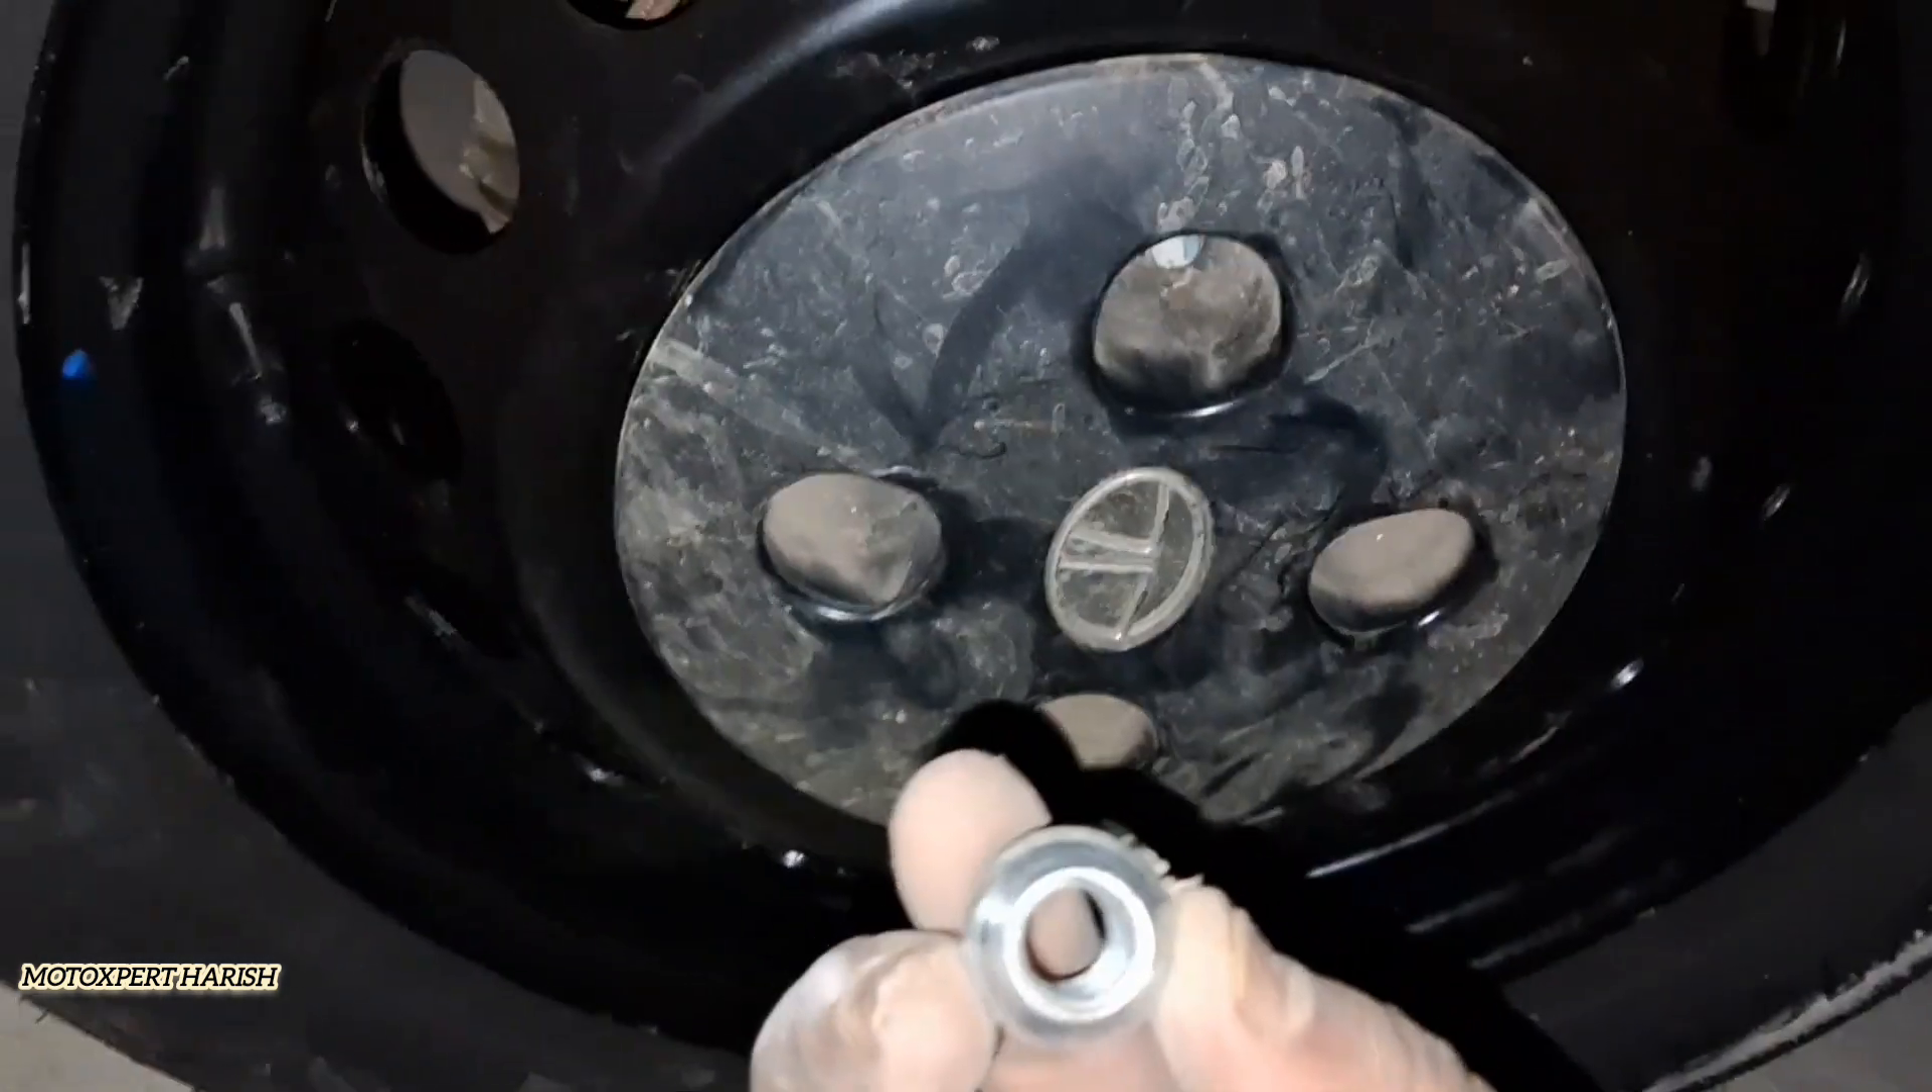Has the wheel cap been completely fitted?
Yes.